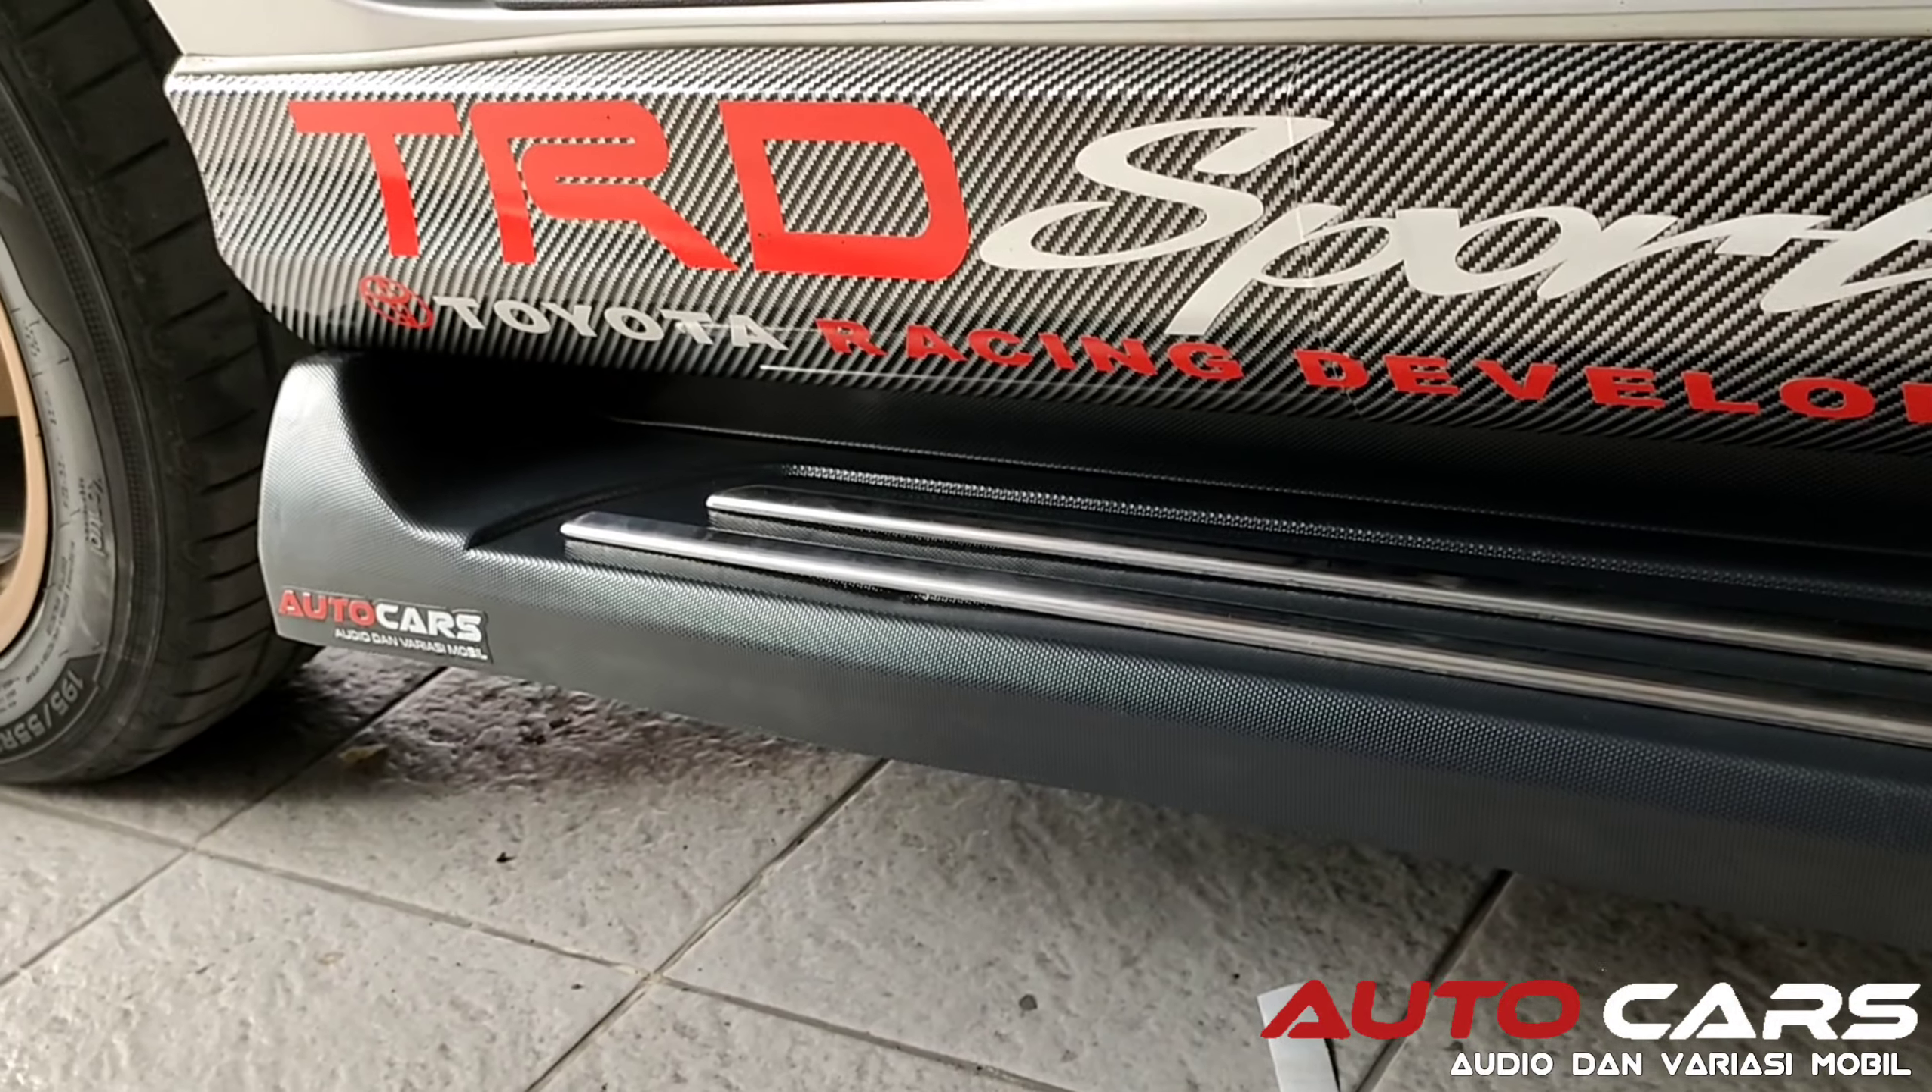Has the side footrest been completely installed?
Yes.